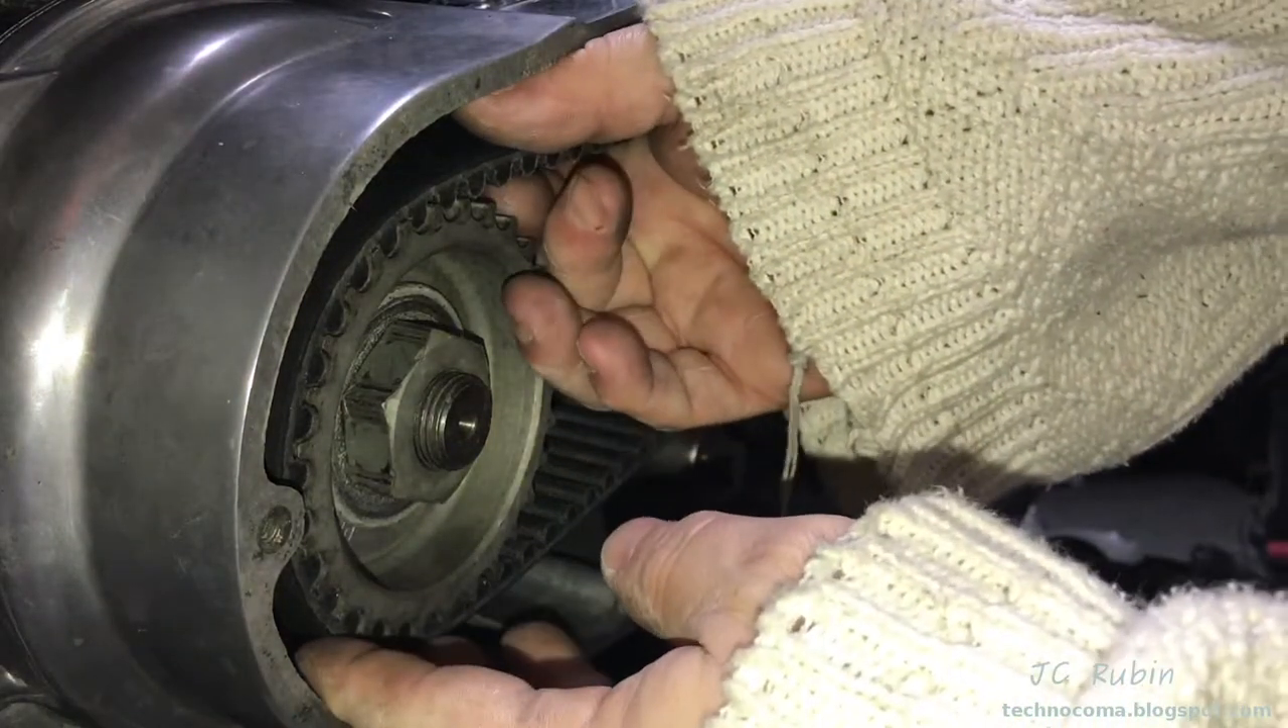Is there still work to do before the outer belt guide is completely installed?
Yes.